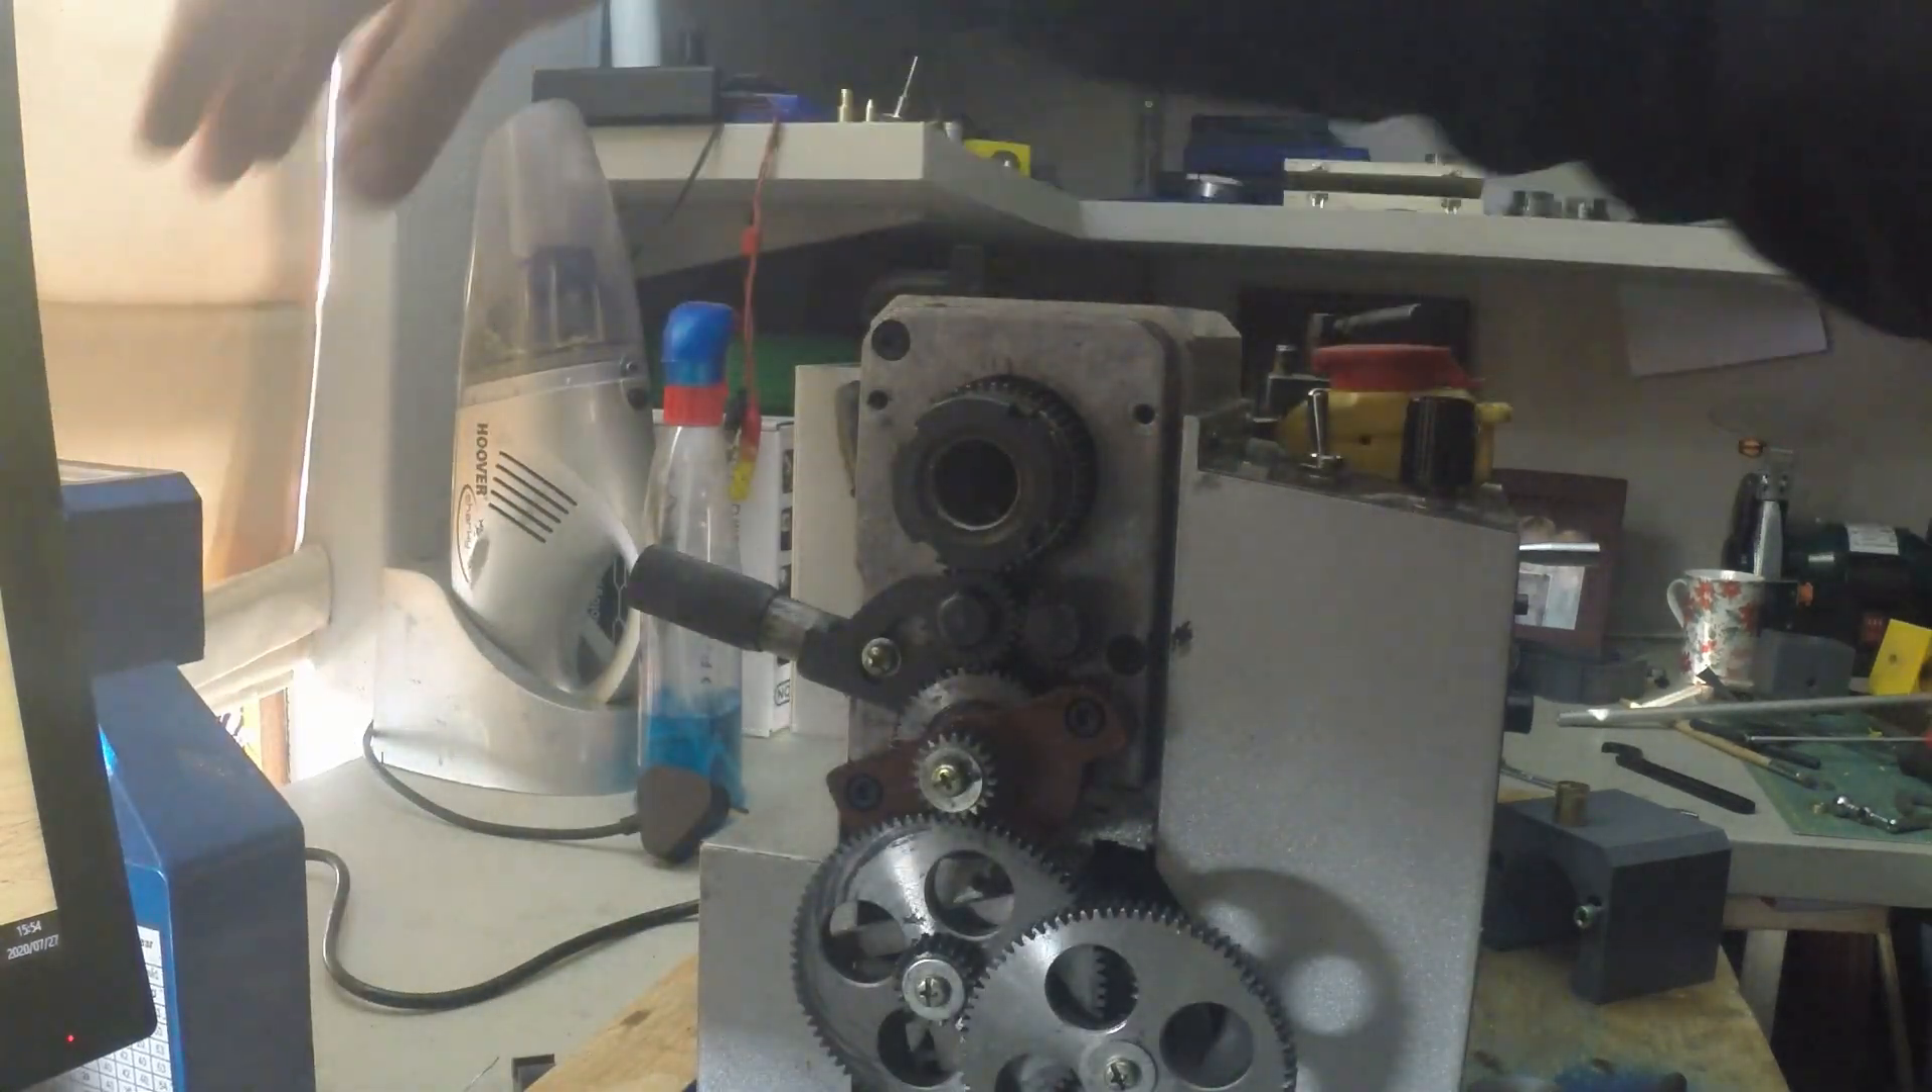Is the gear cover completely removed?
Yes.